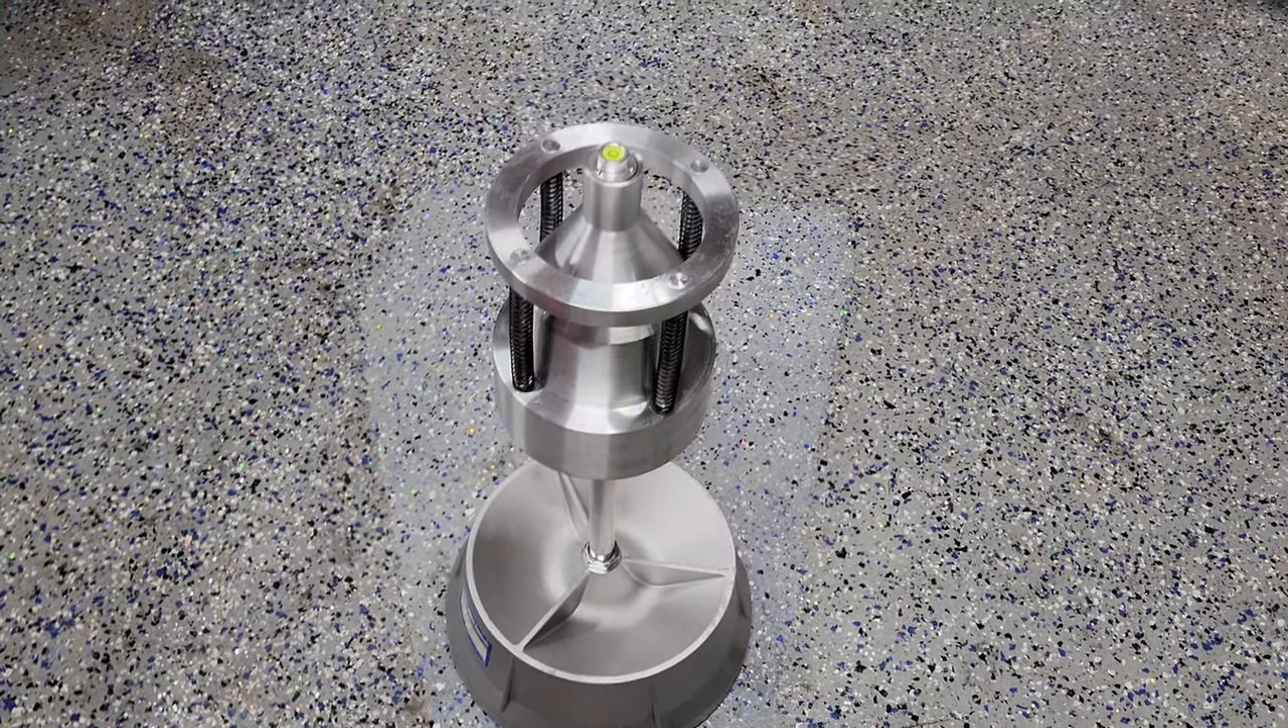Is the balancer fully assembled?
Yes.